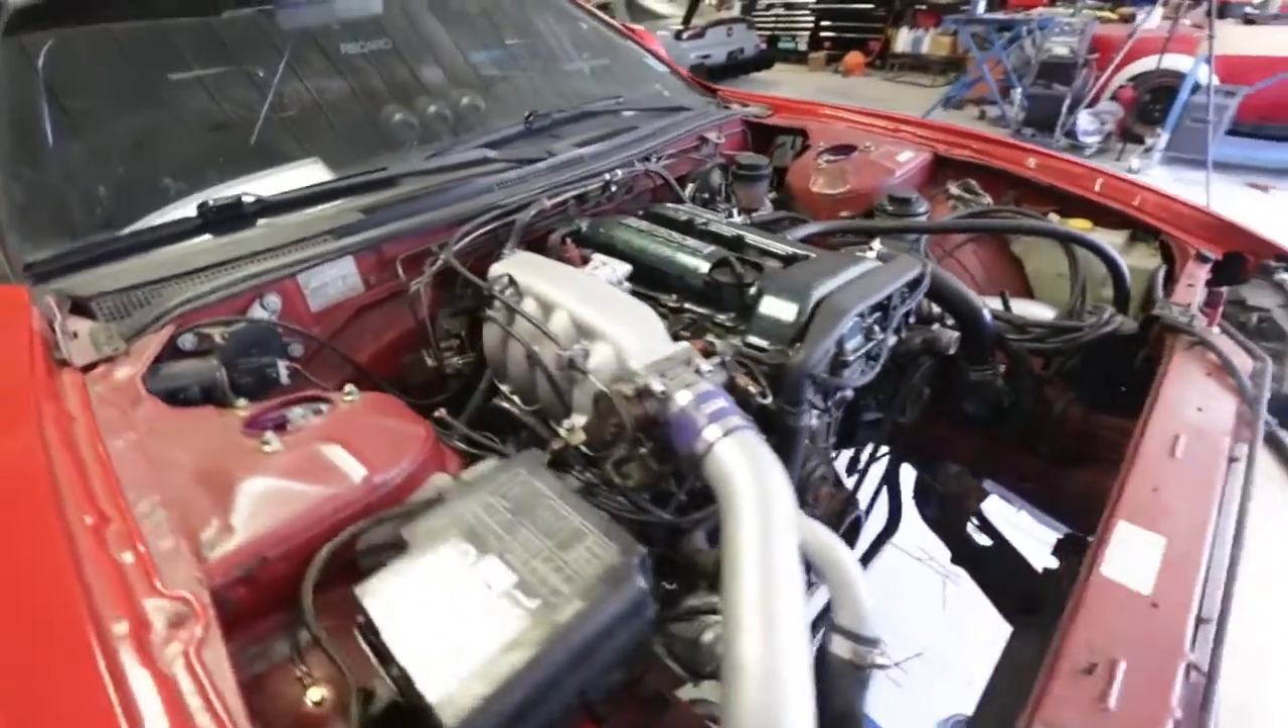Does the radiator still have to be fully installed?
Yes.